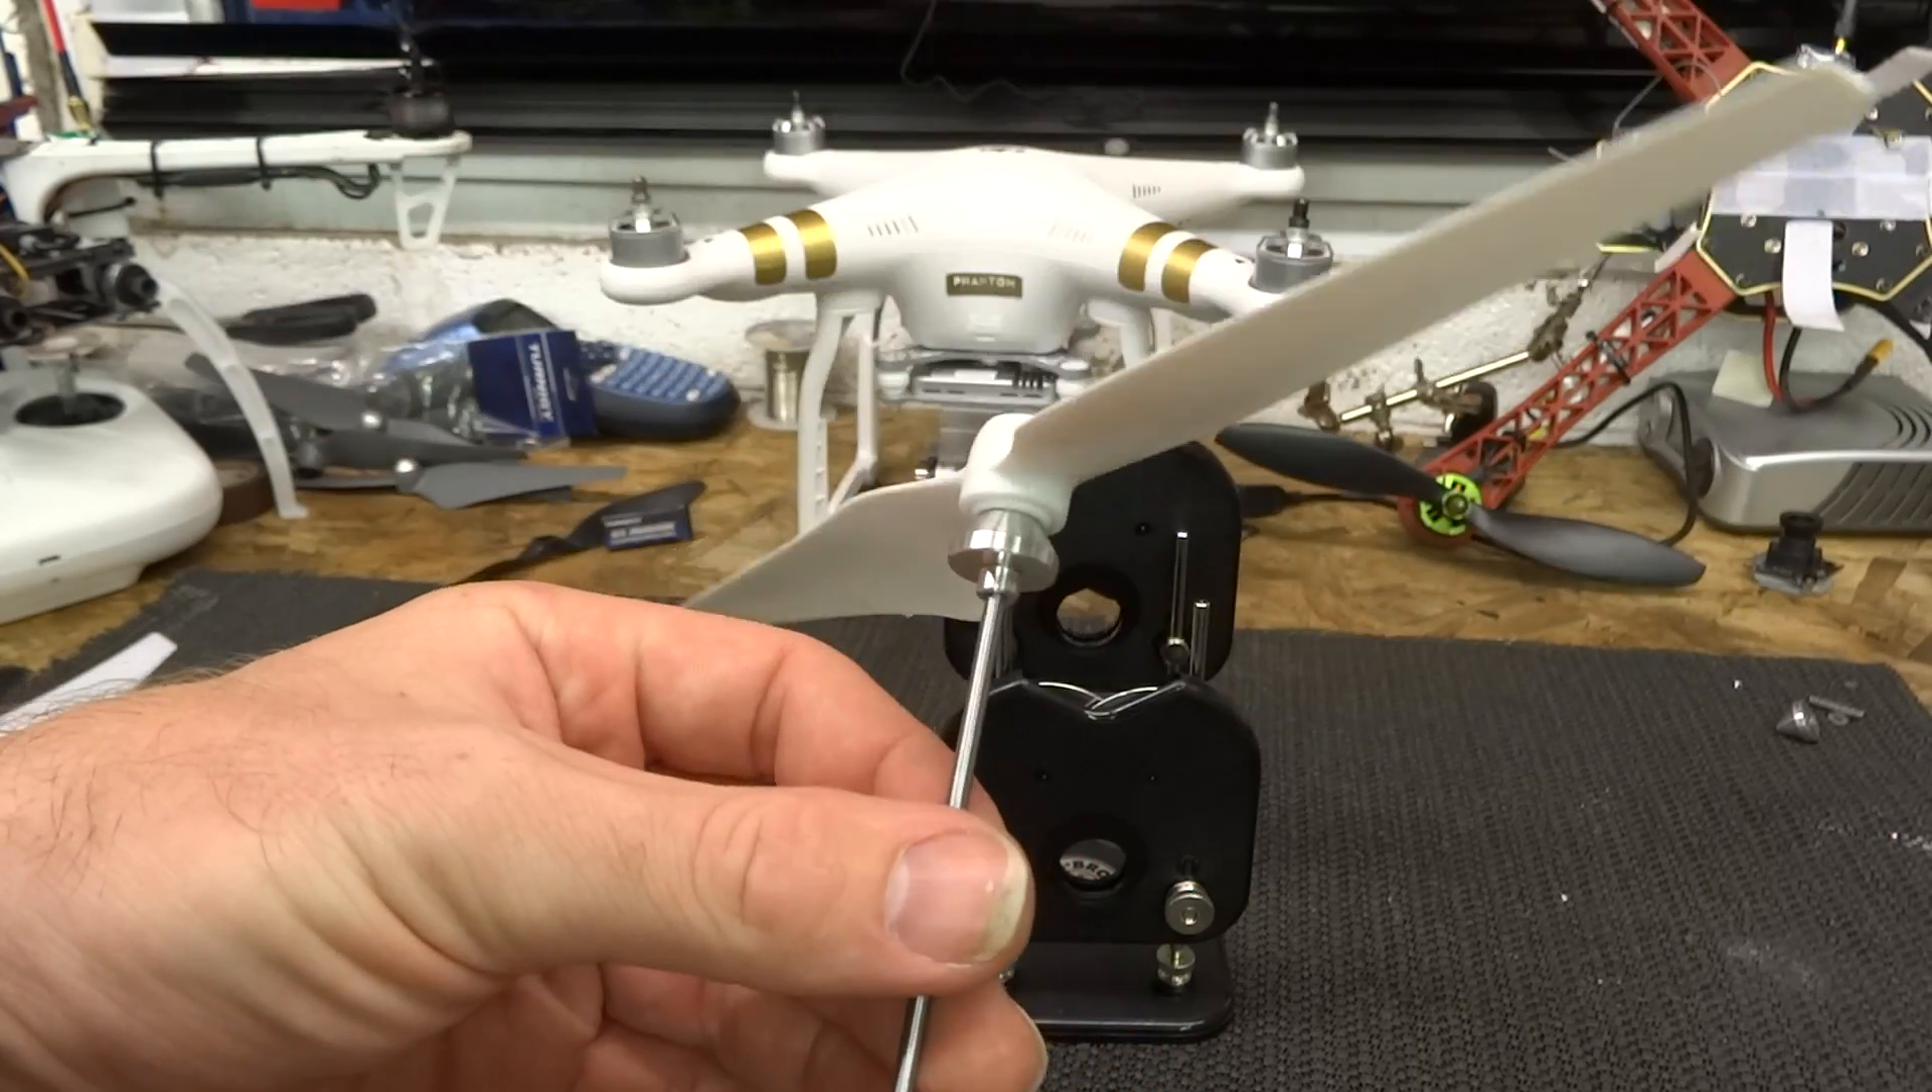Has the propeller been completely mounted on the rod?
Yes.